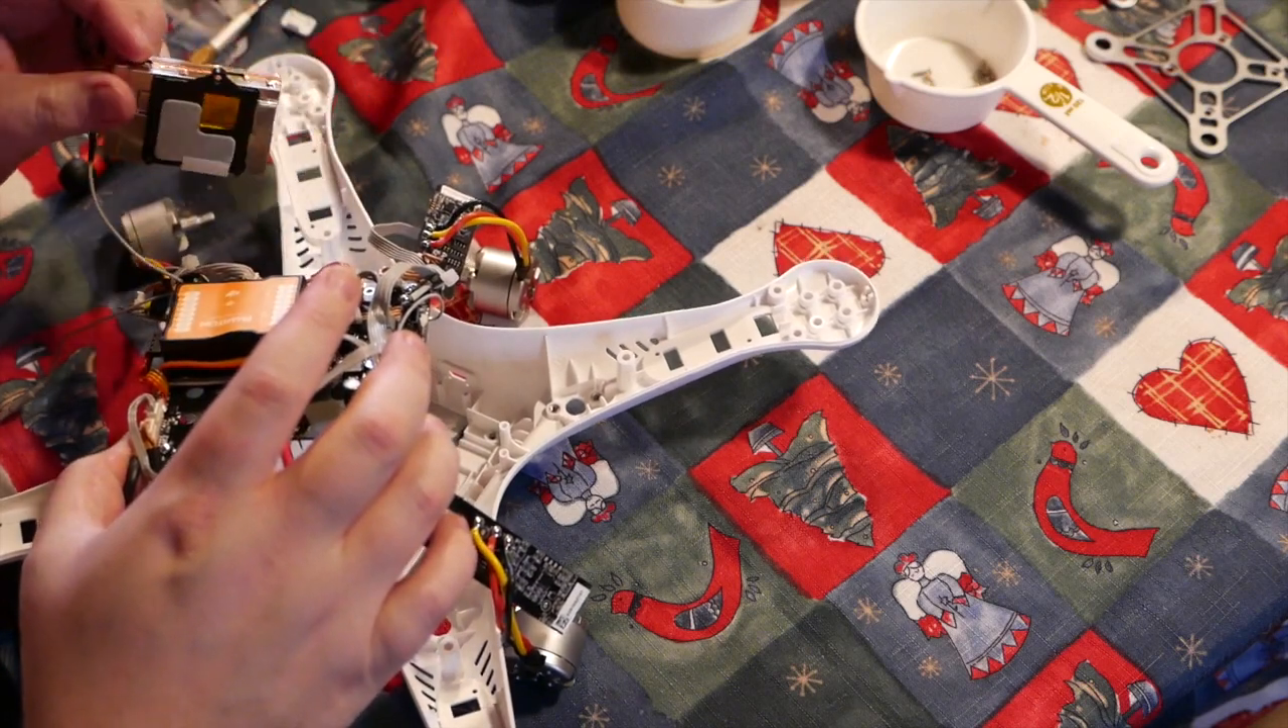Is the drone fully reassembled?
No.